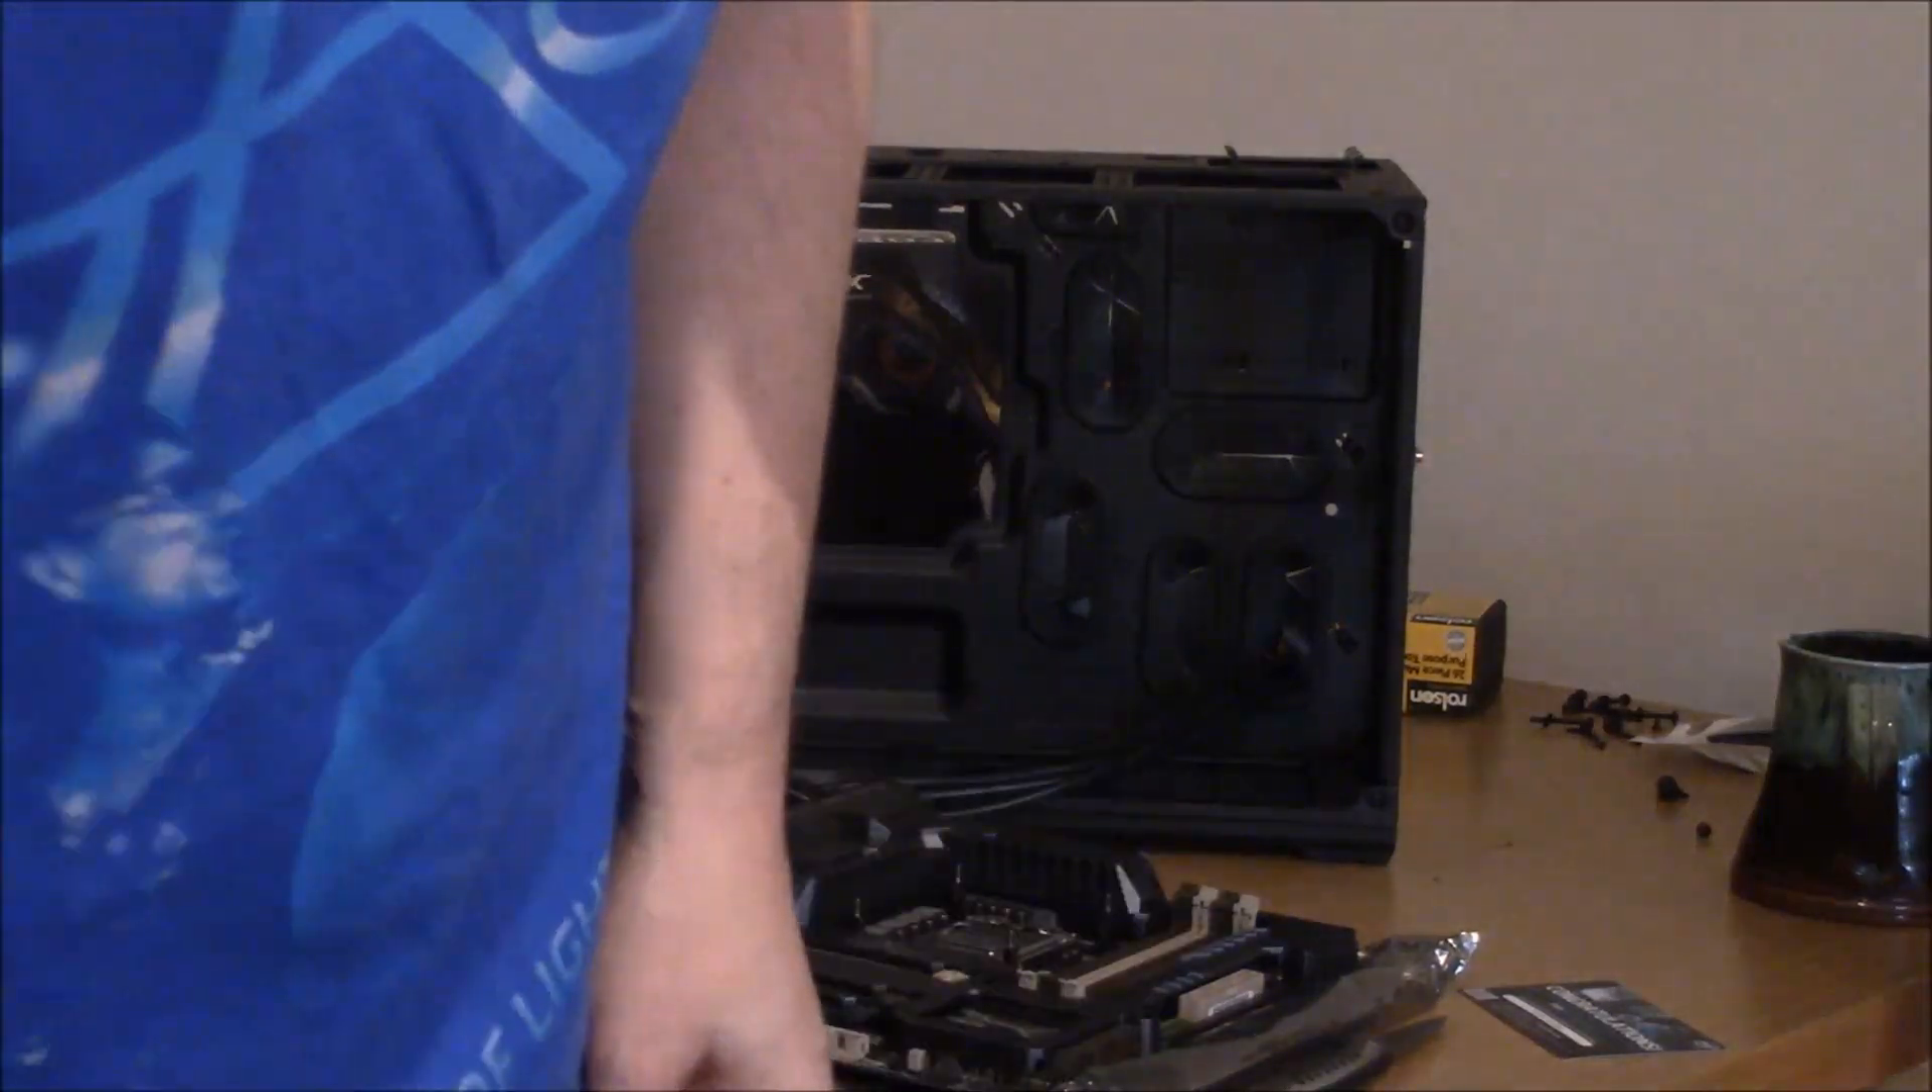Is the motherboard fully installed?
No.